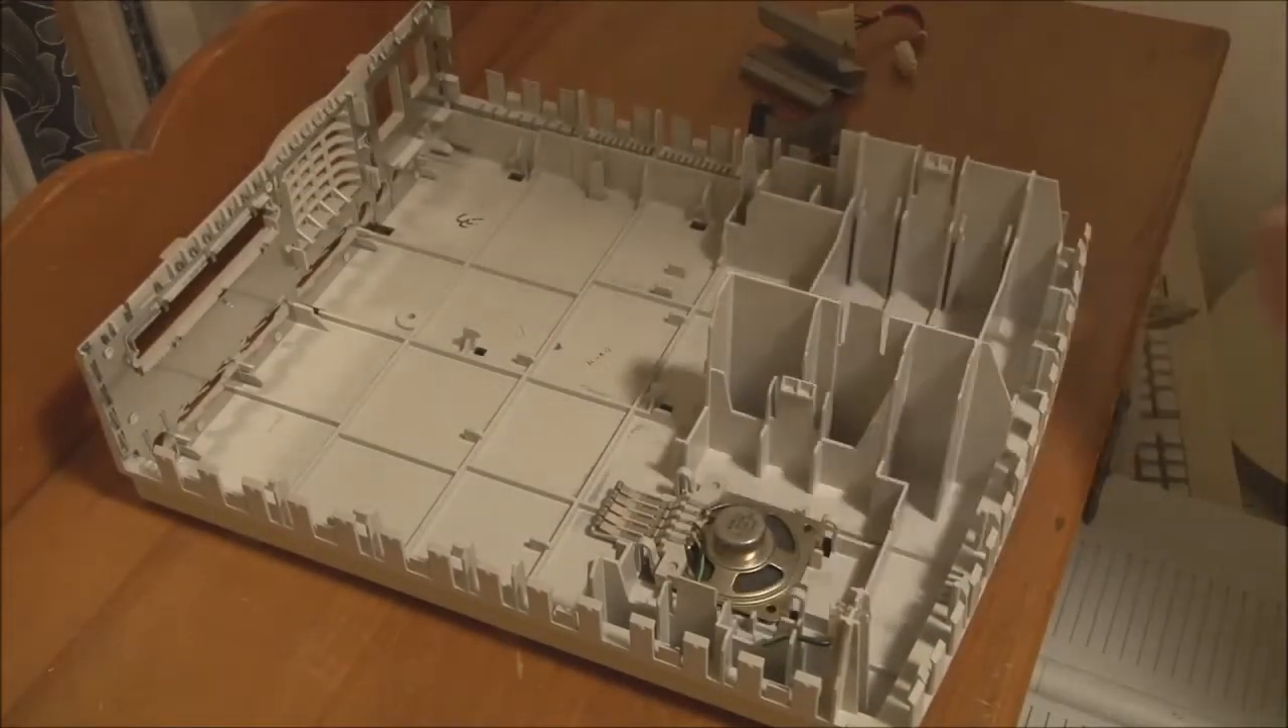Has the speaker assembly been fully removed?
No.